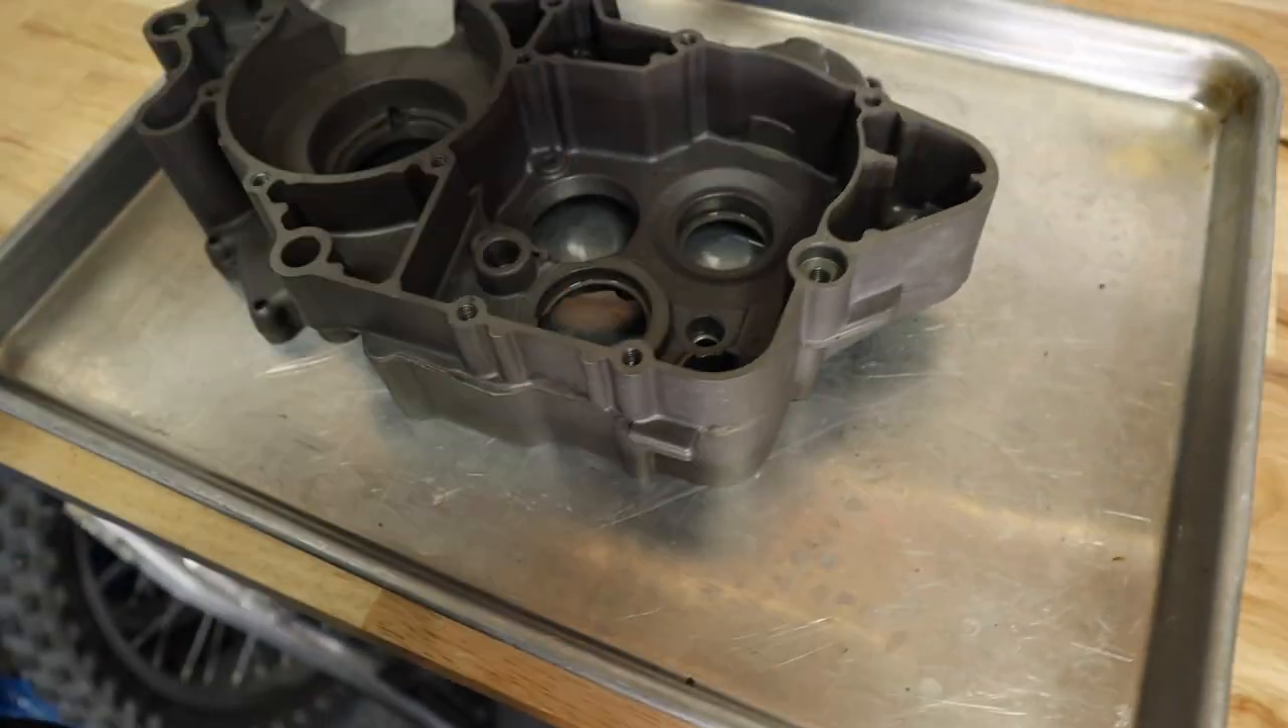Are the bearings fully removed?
Yes.